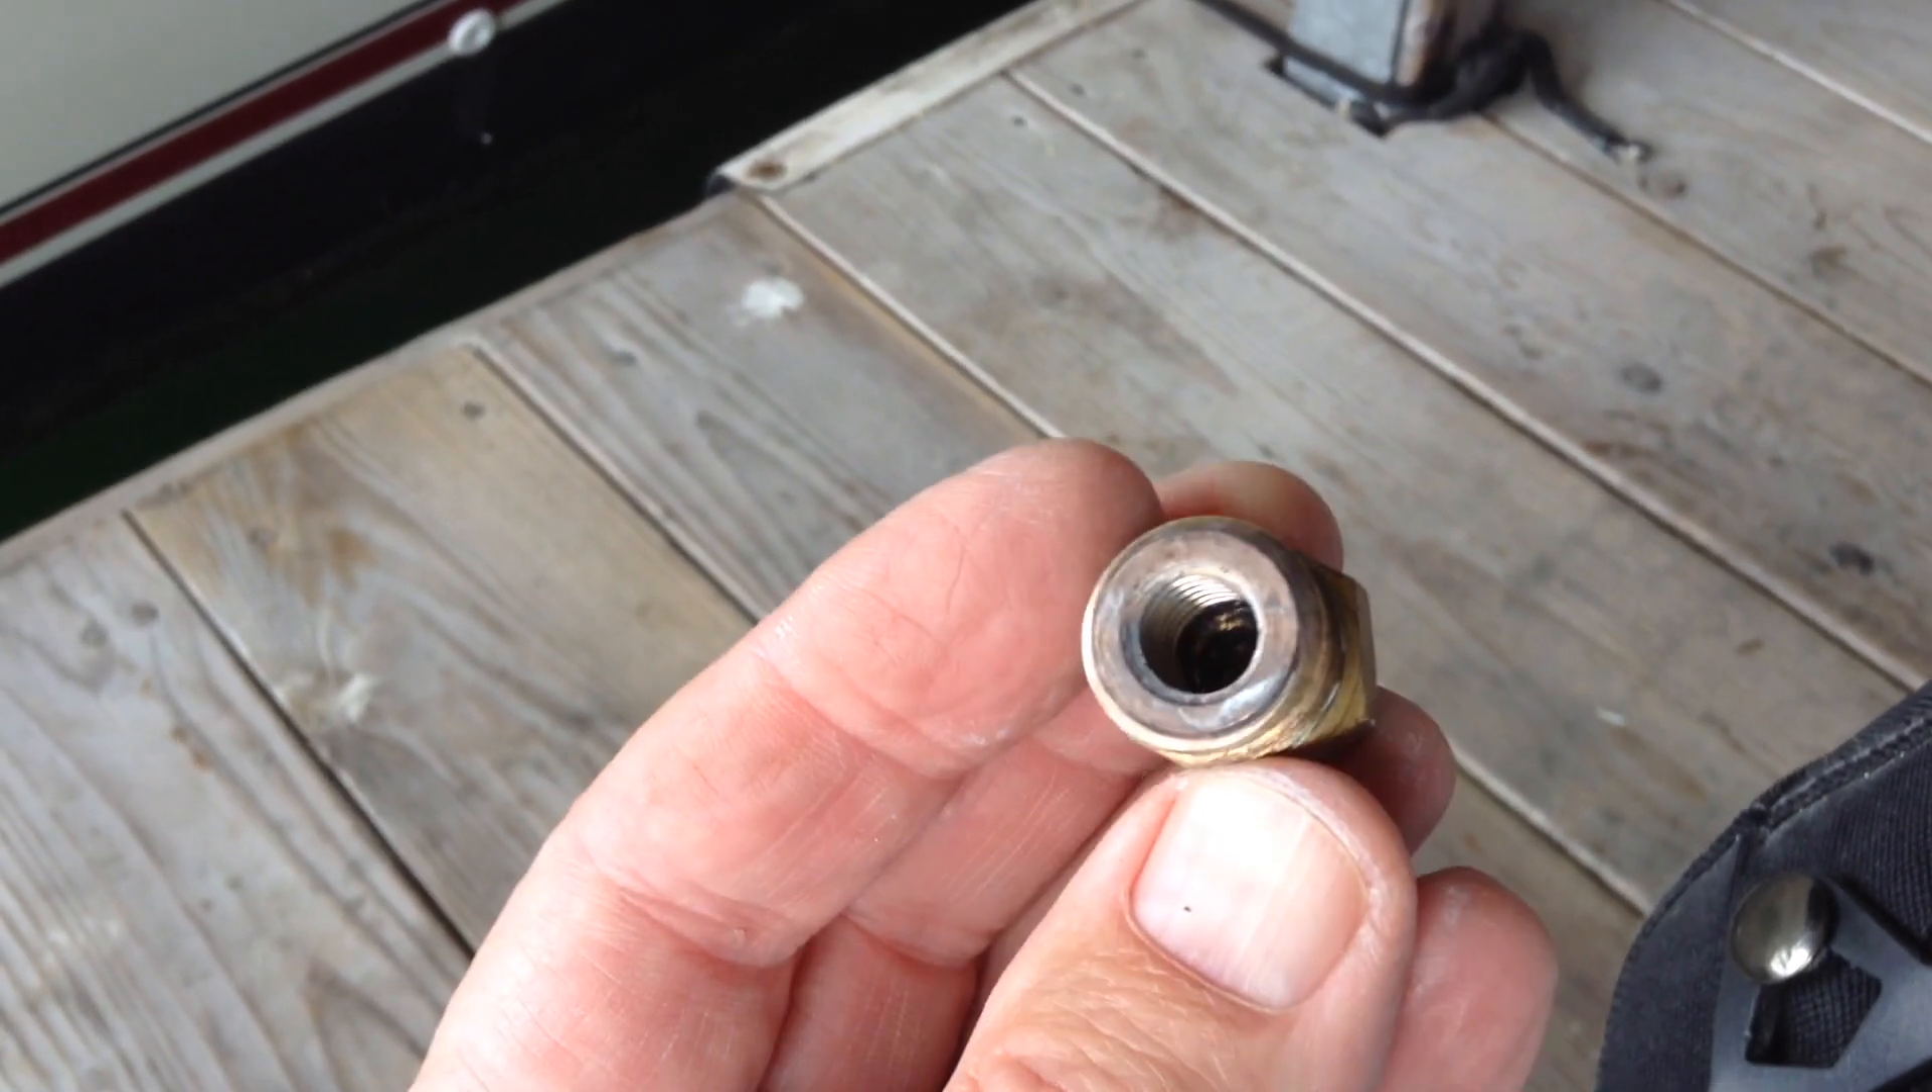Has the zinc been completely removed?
Yes.